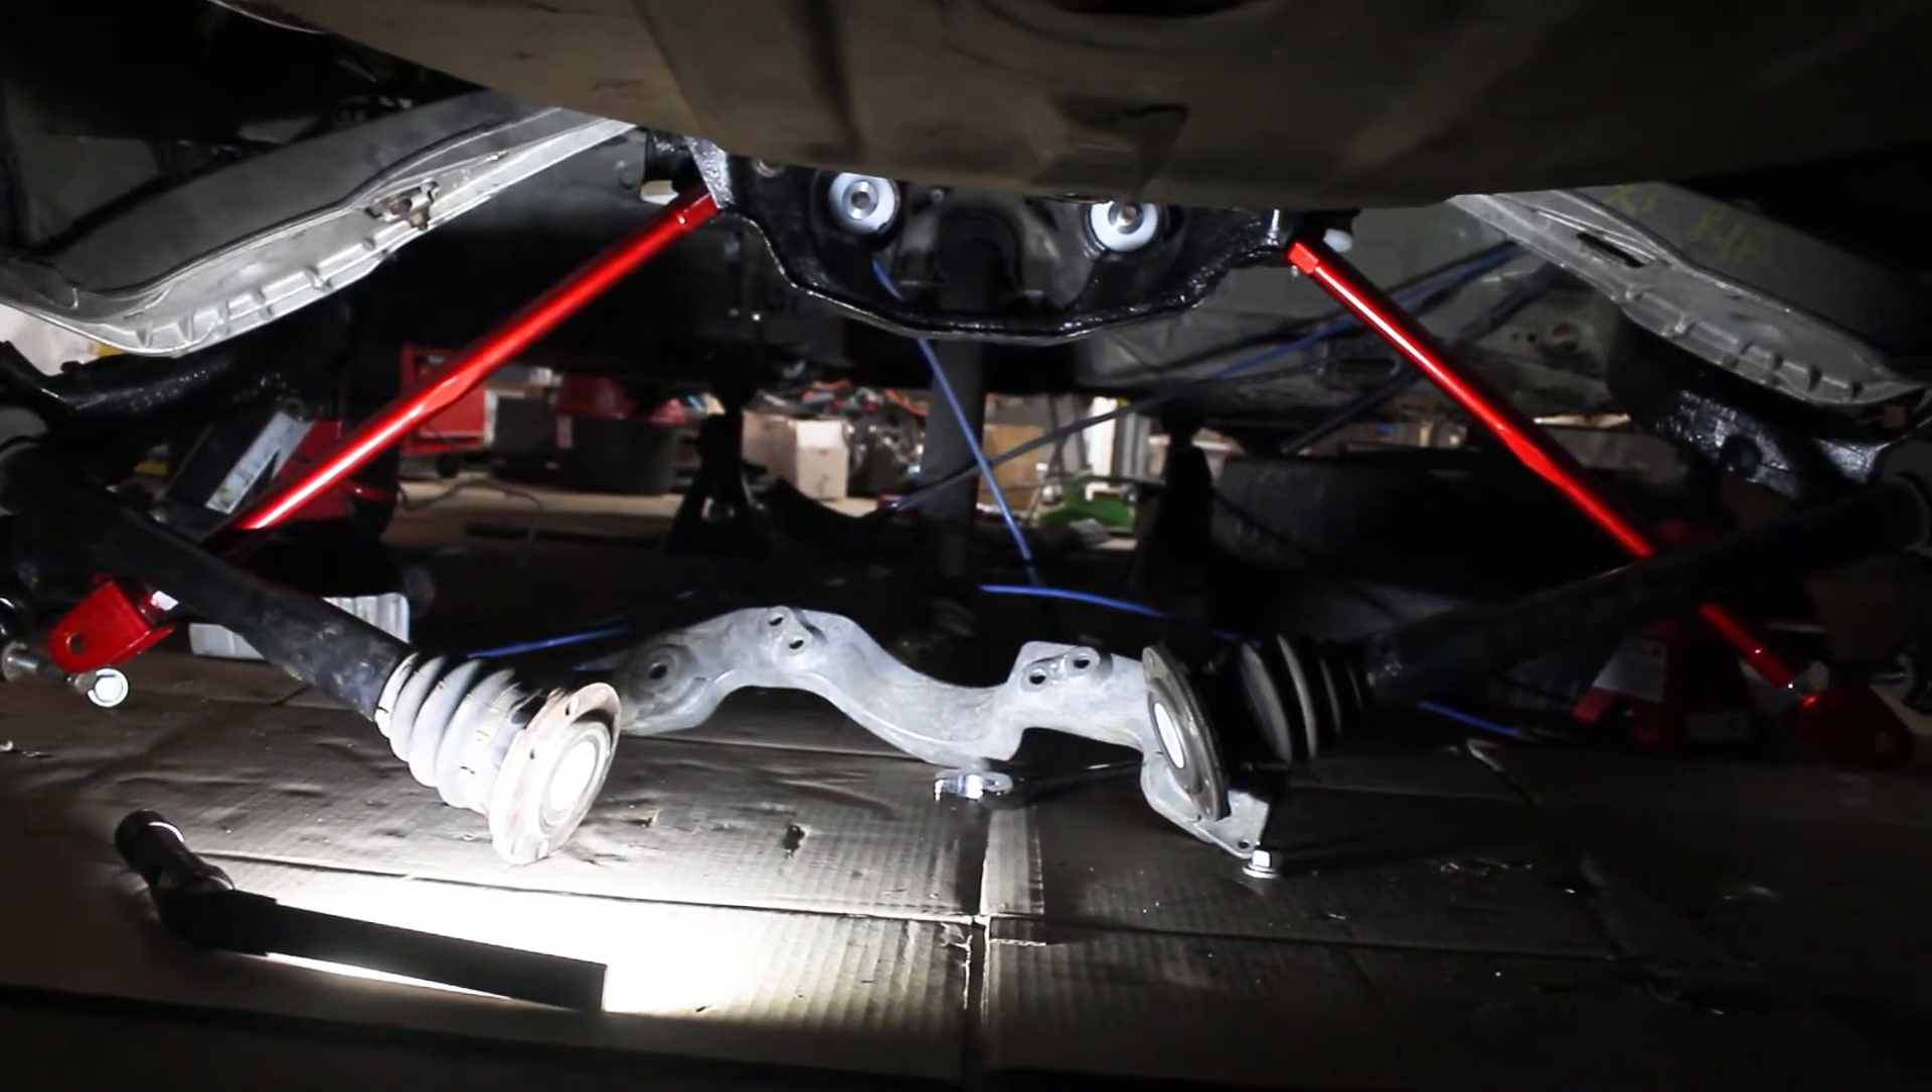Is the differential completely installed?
No.